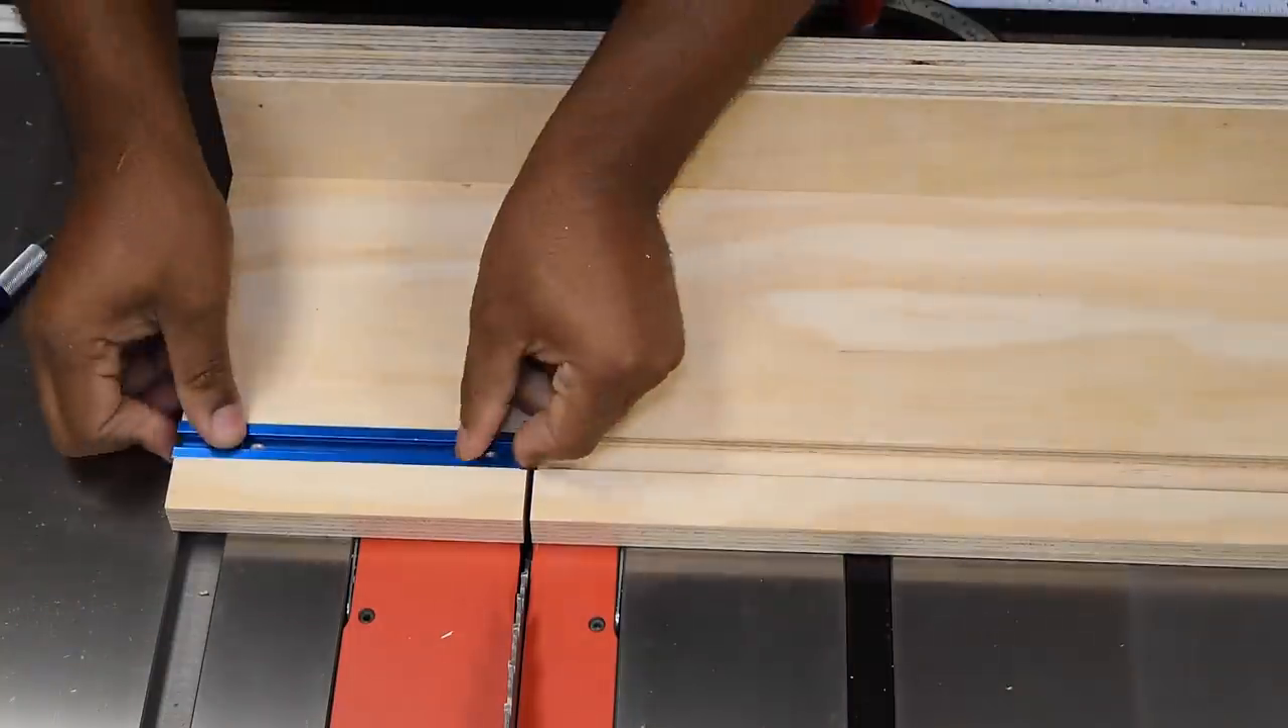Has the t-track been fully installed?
No.